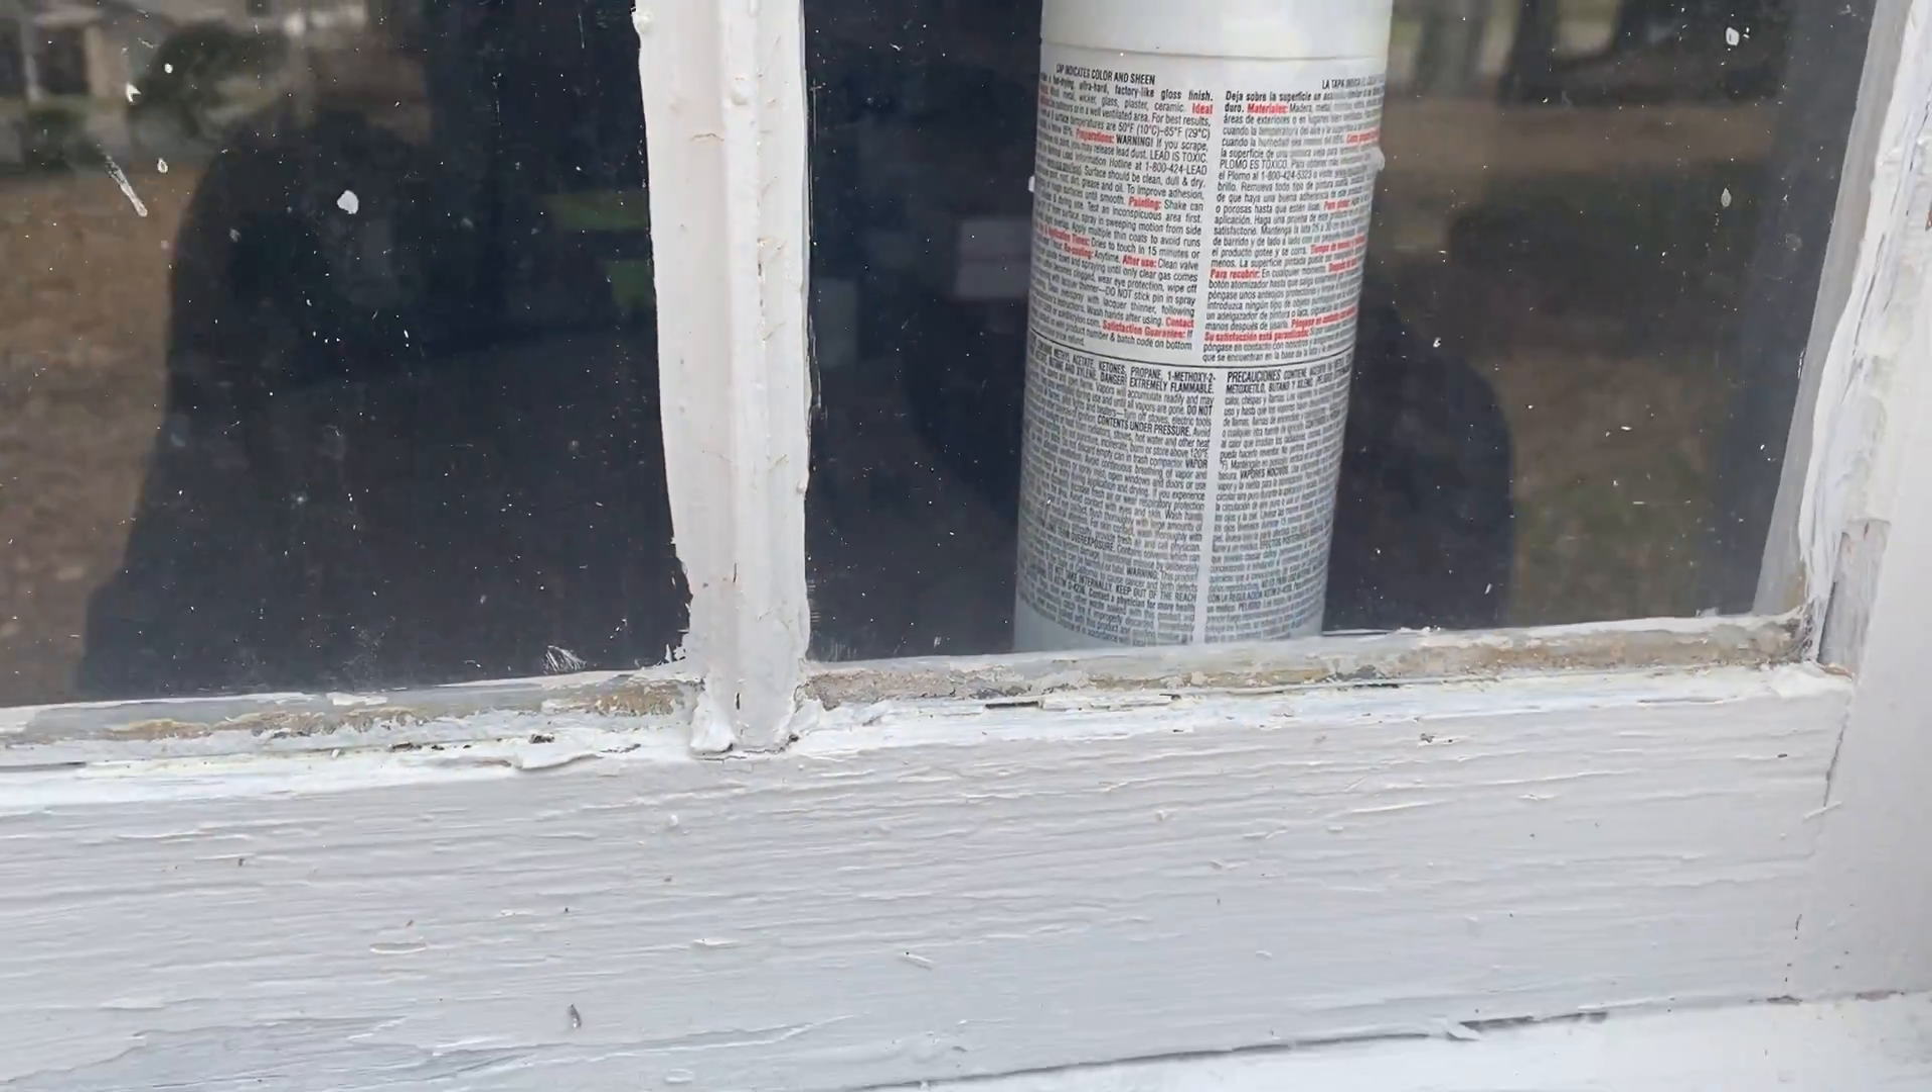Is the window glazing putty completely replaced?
No.